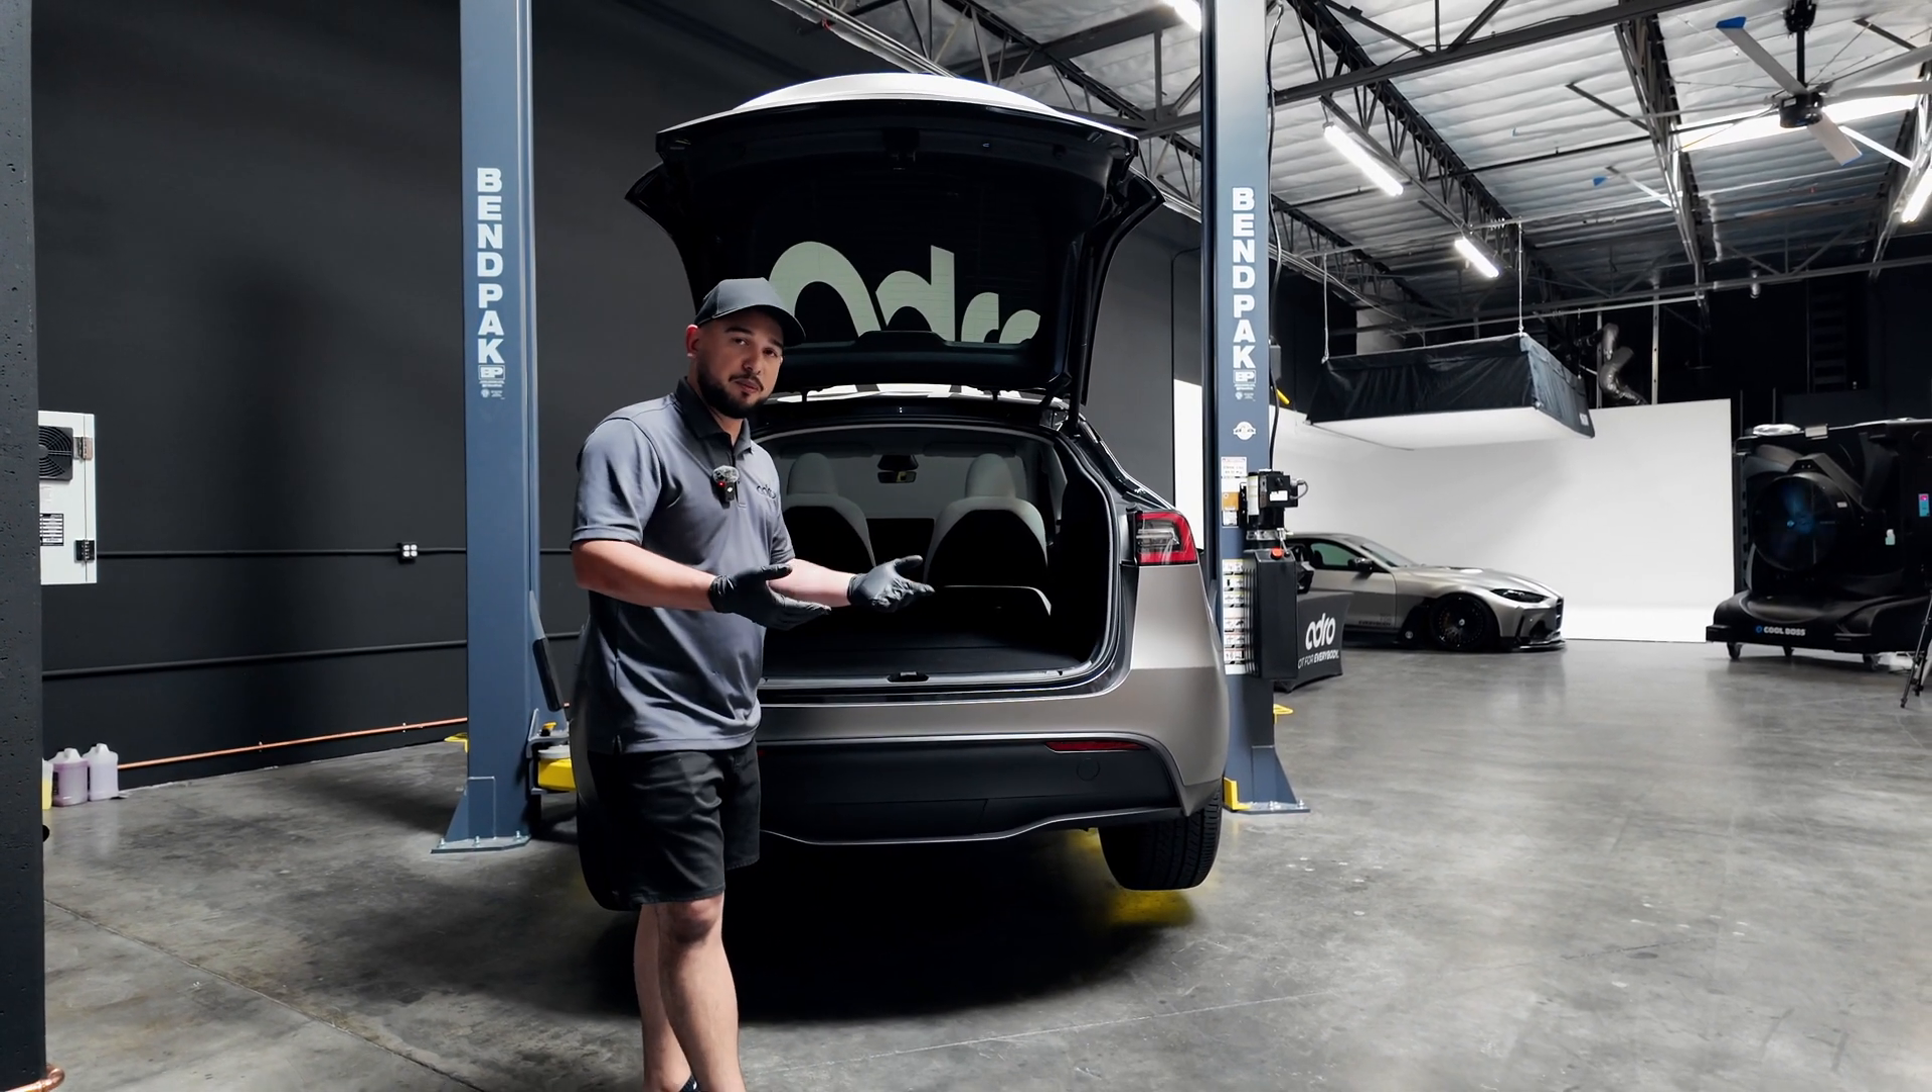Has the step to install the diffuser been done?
No.